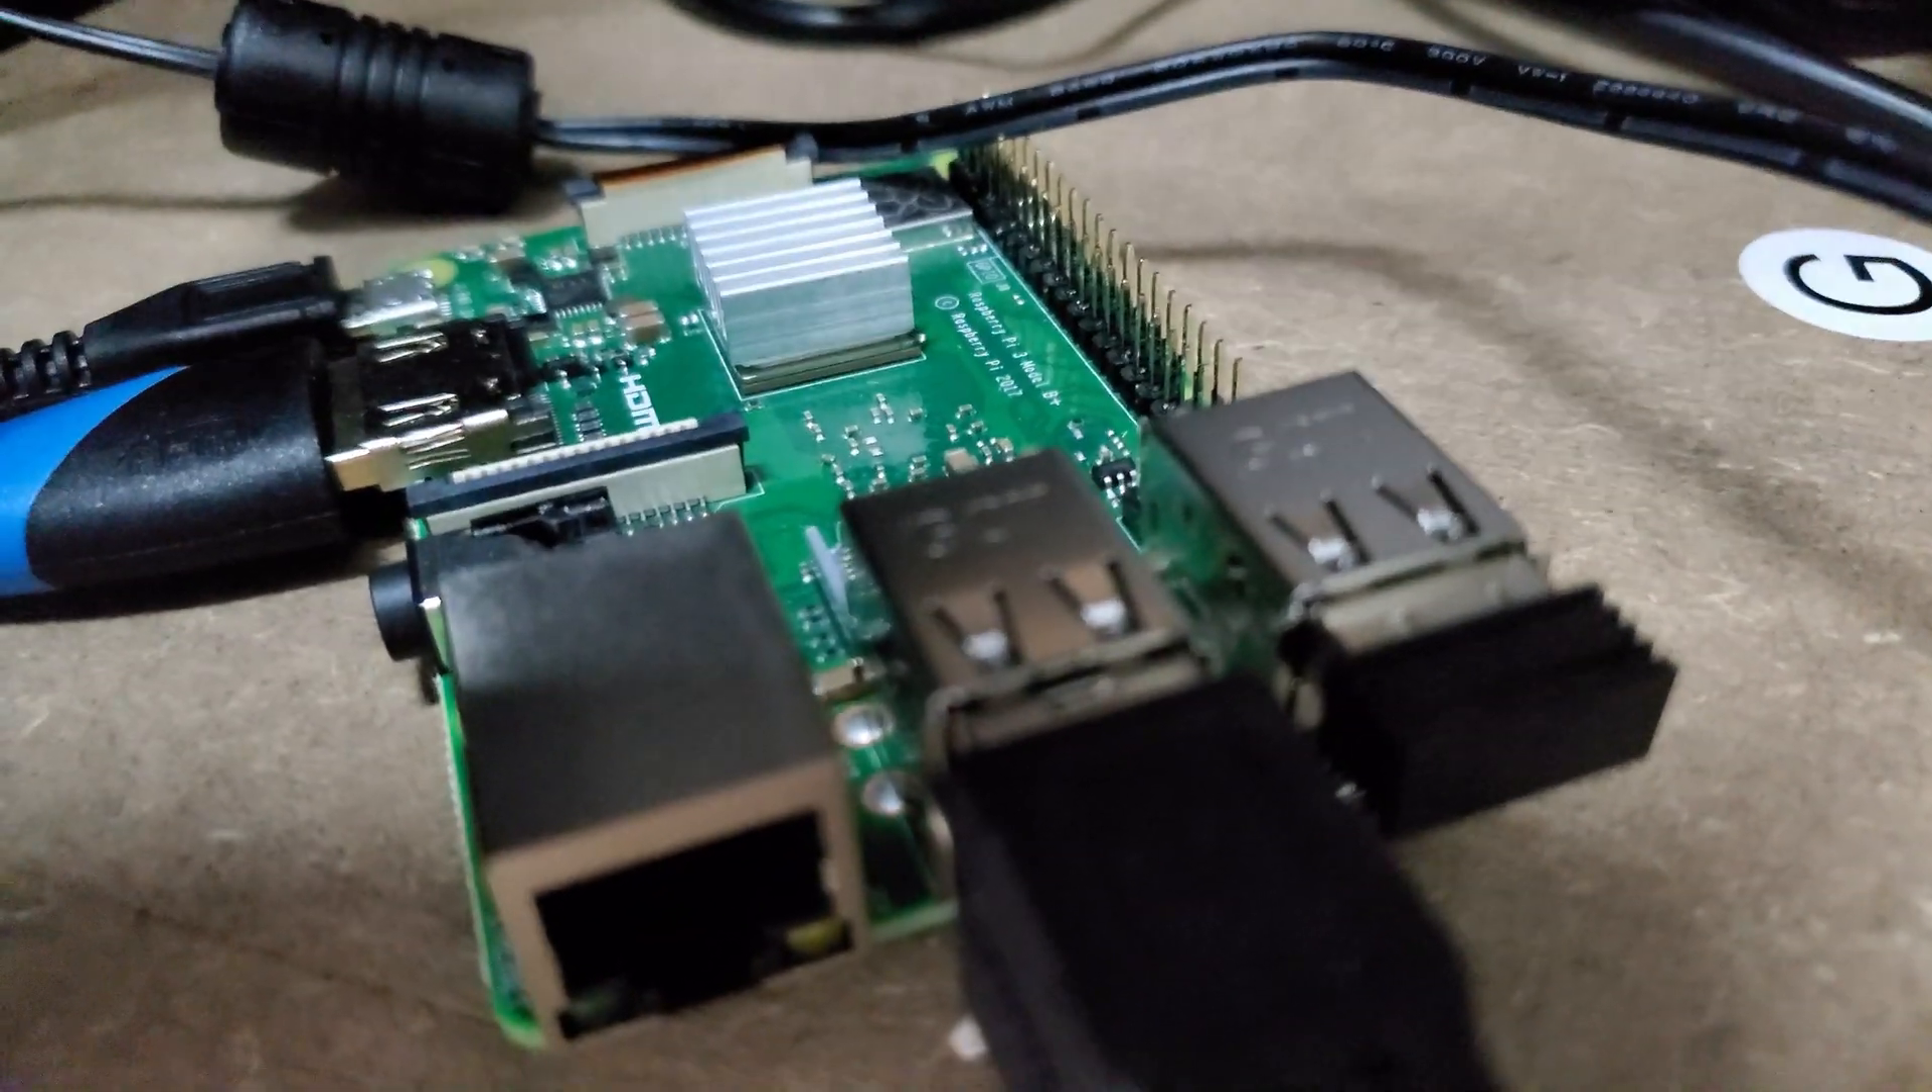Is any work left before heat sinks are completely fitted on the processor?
No.